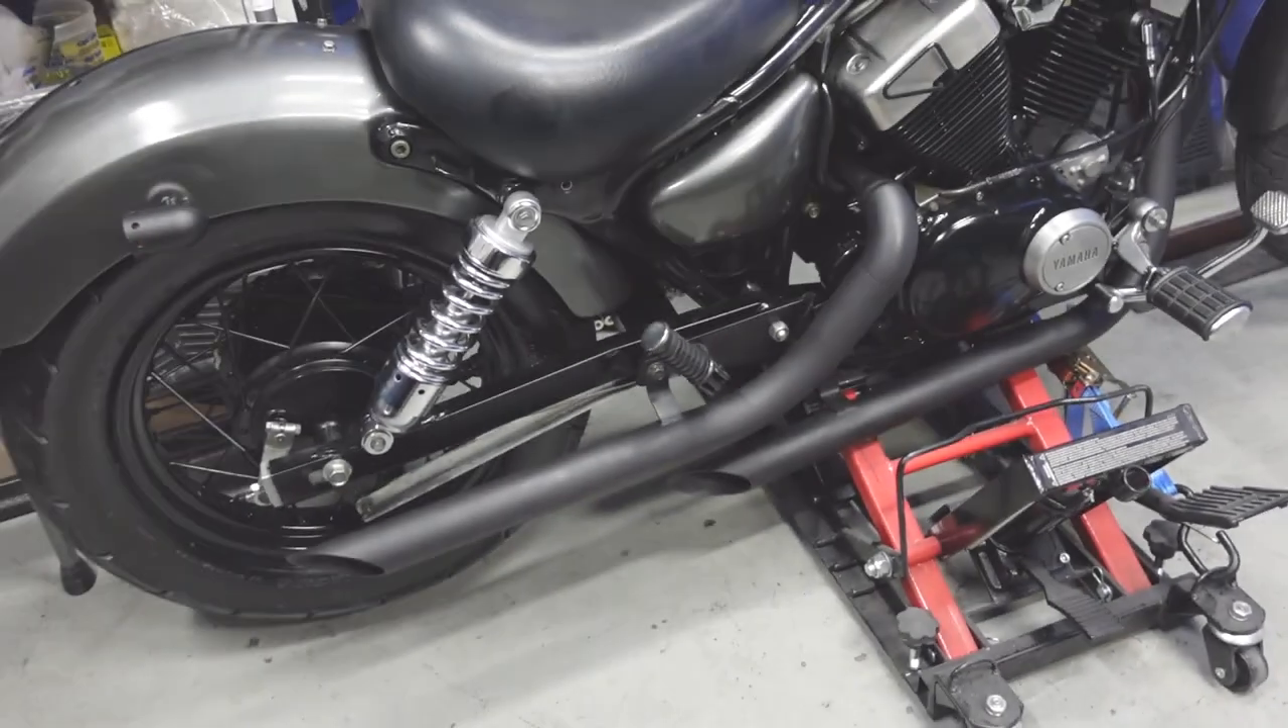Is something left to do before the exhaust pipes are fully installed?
No.